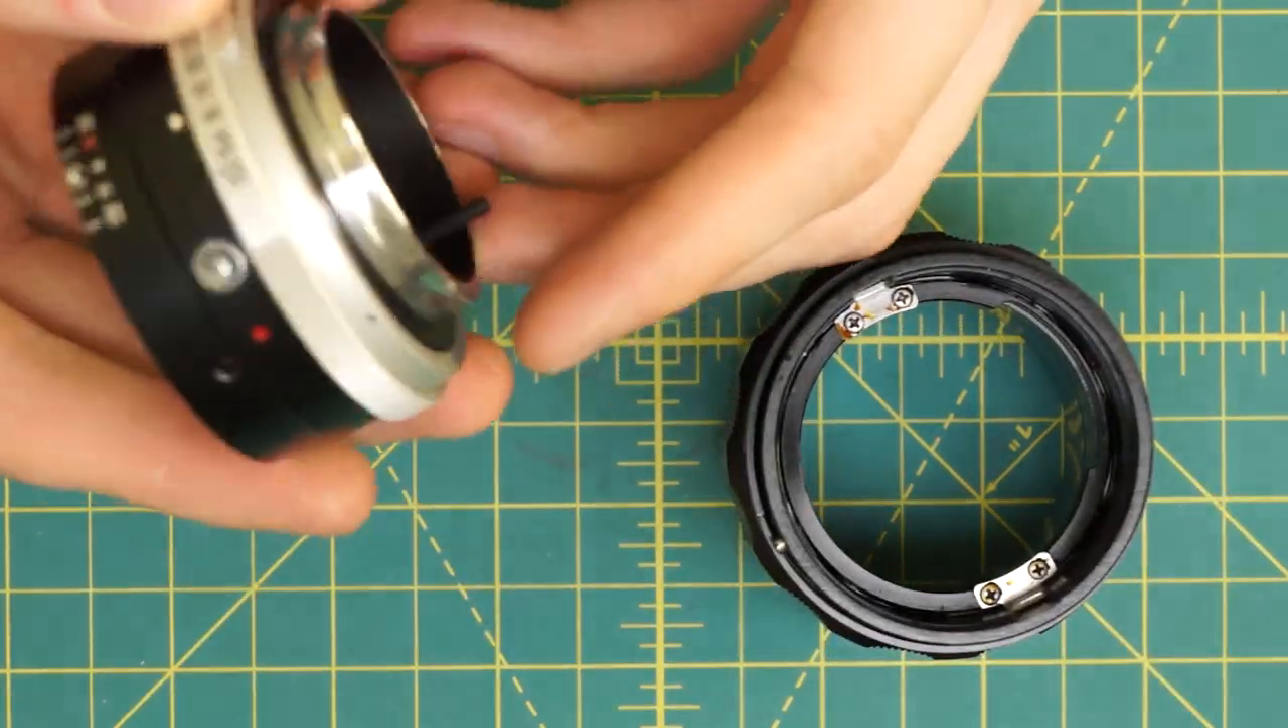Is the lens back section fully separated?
Yes.